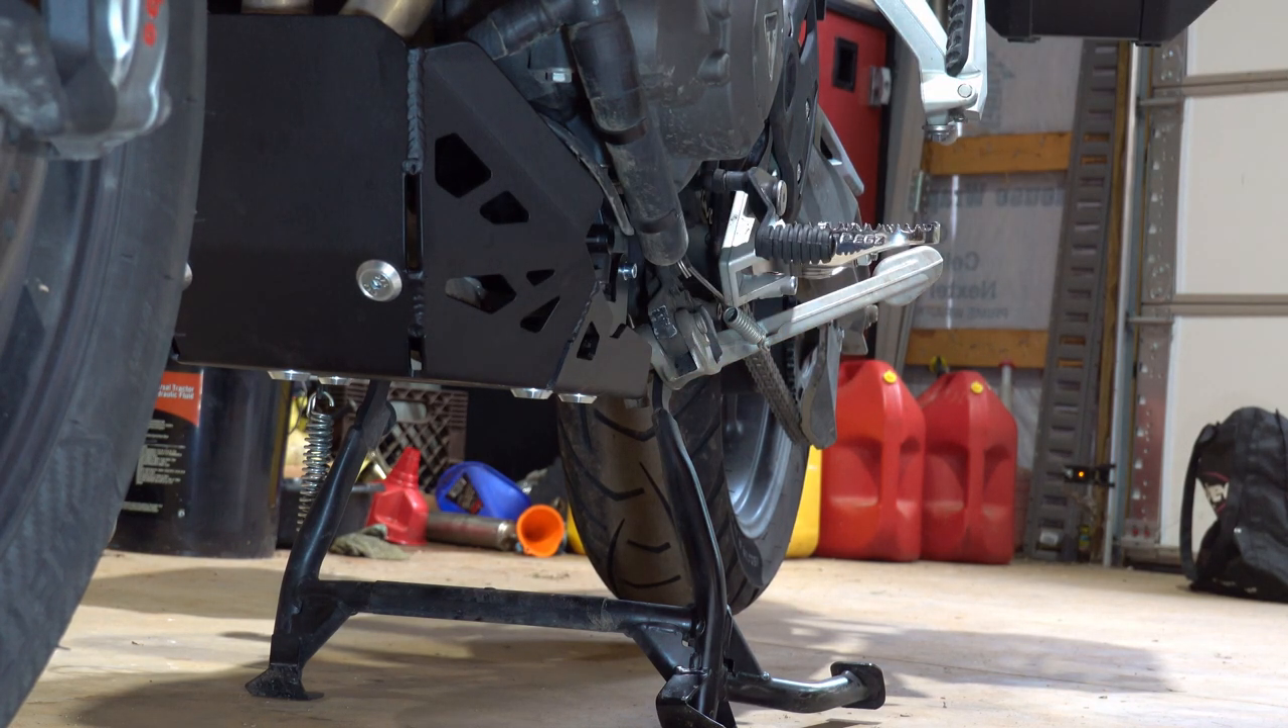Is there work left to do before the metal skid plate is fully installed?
No.